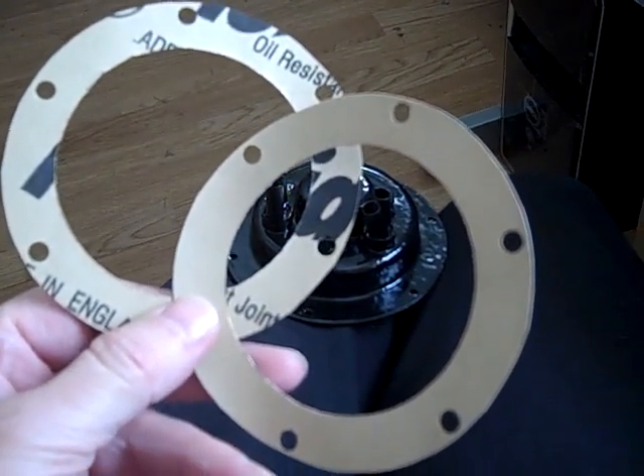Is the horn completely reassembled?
No.